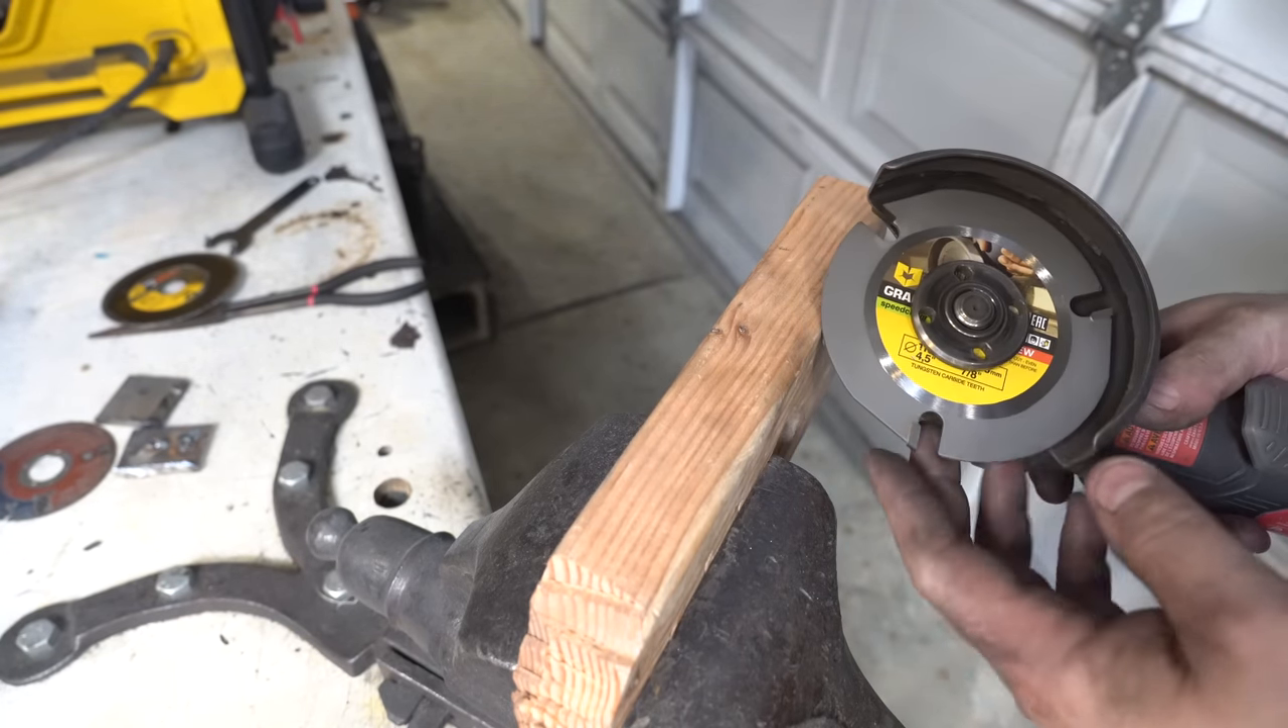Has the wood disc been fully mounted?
Yes.